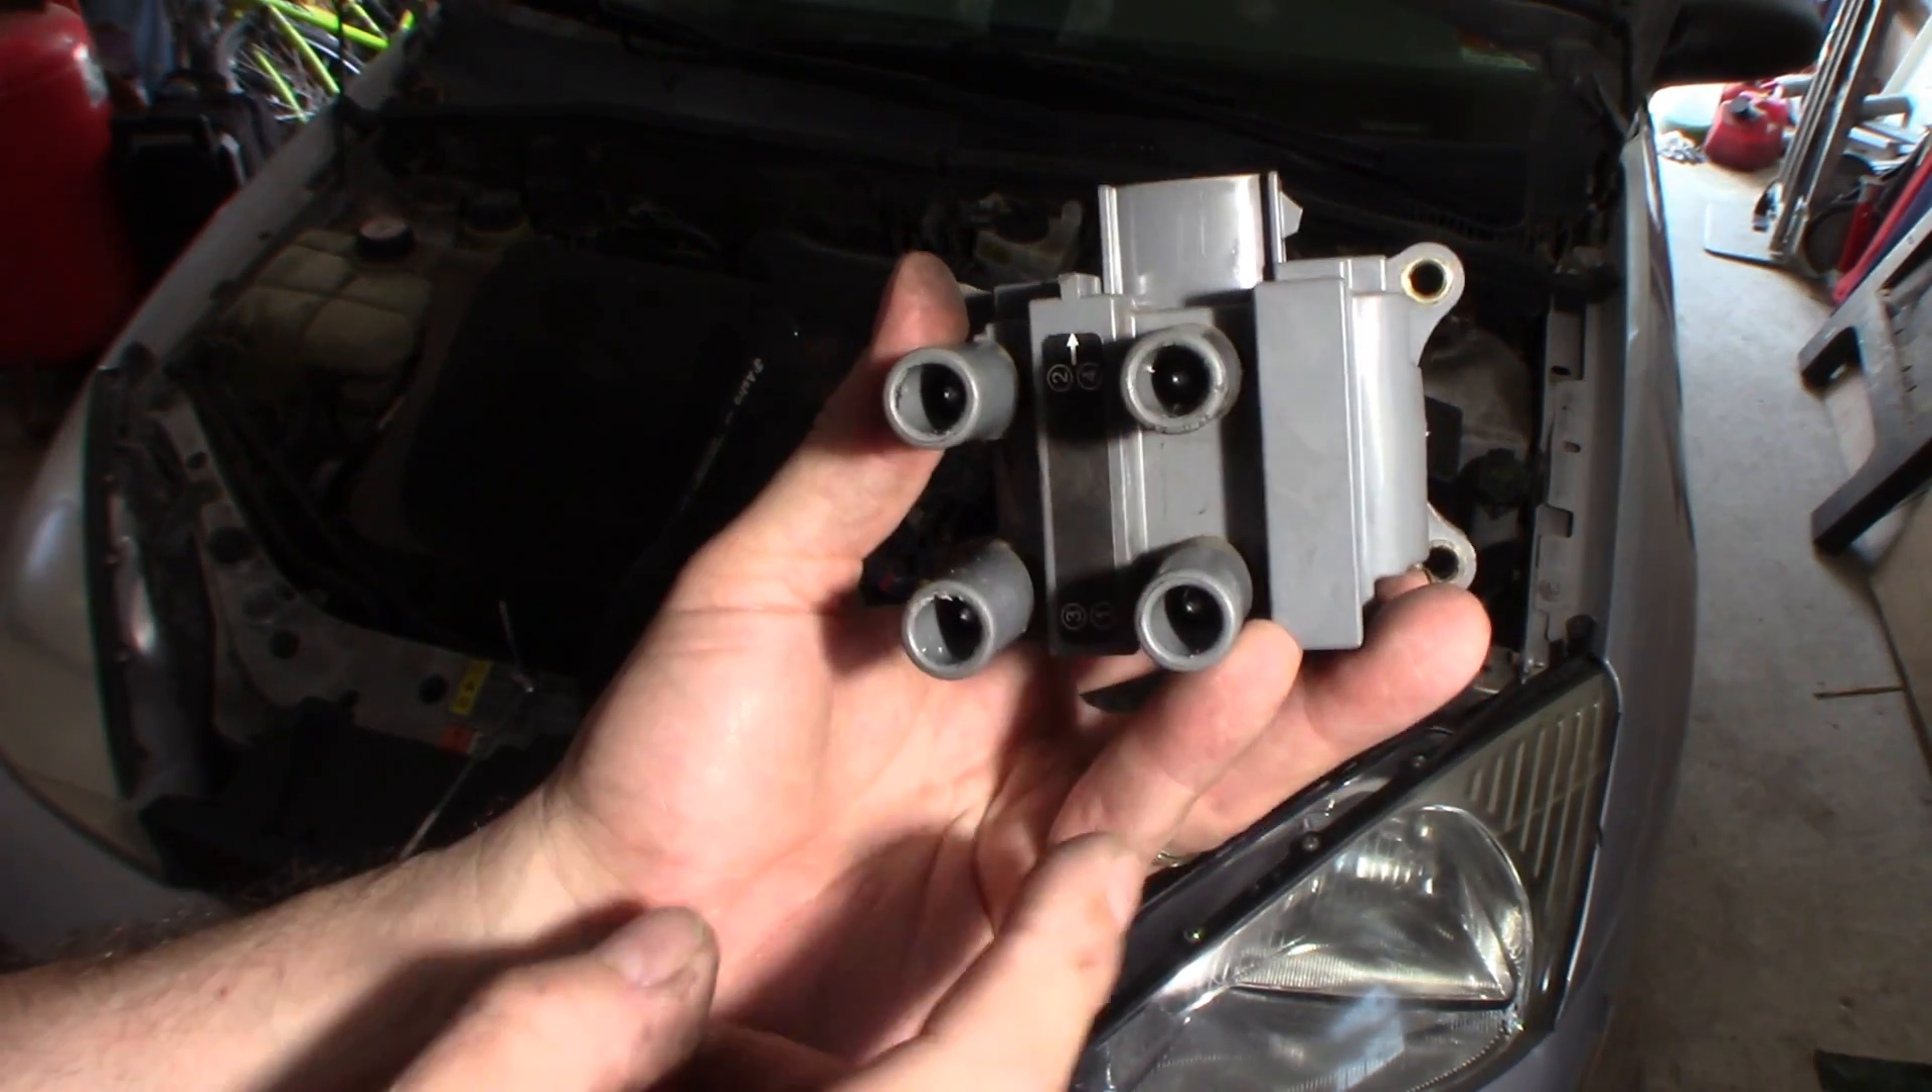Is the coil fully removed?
Yes.